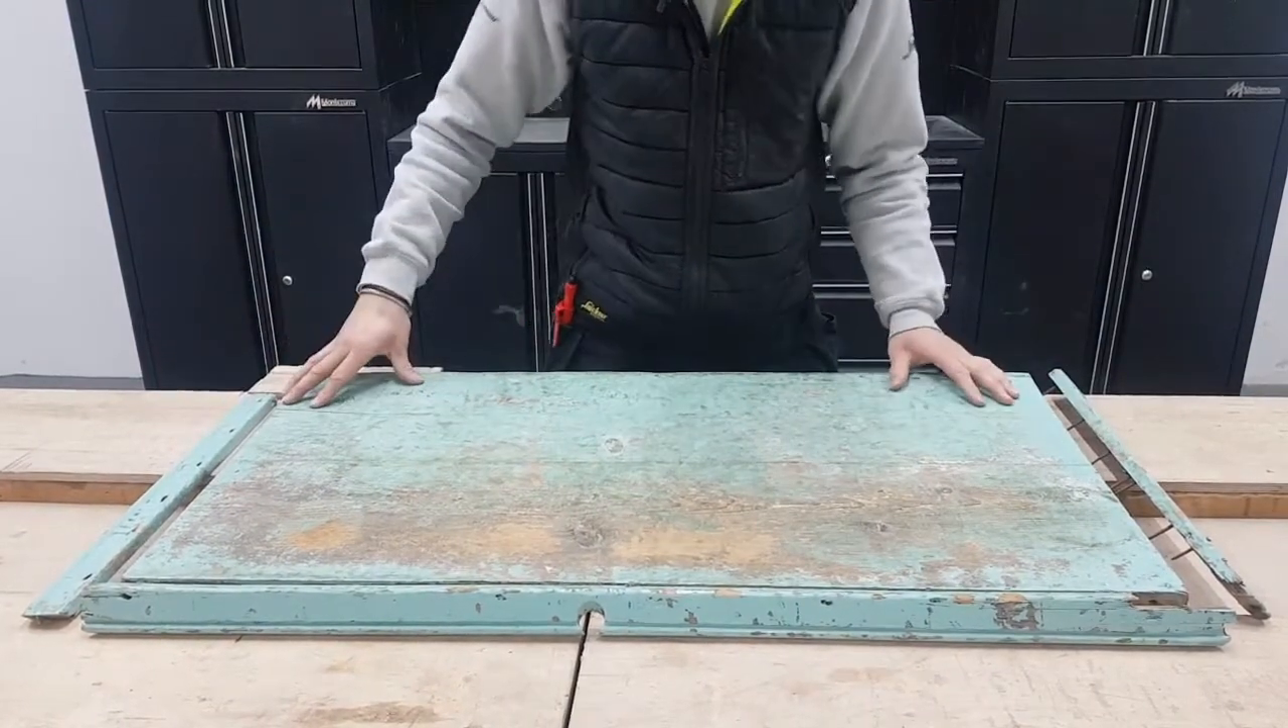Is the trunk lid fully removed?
Yes.